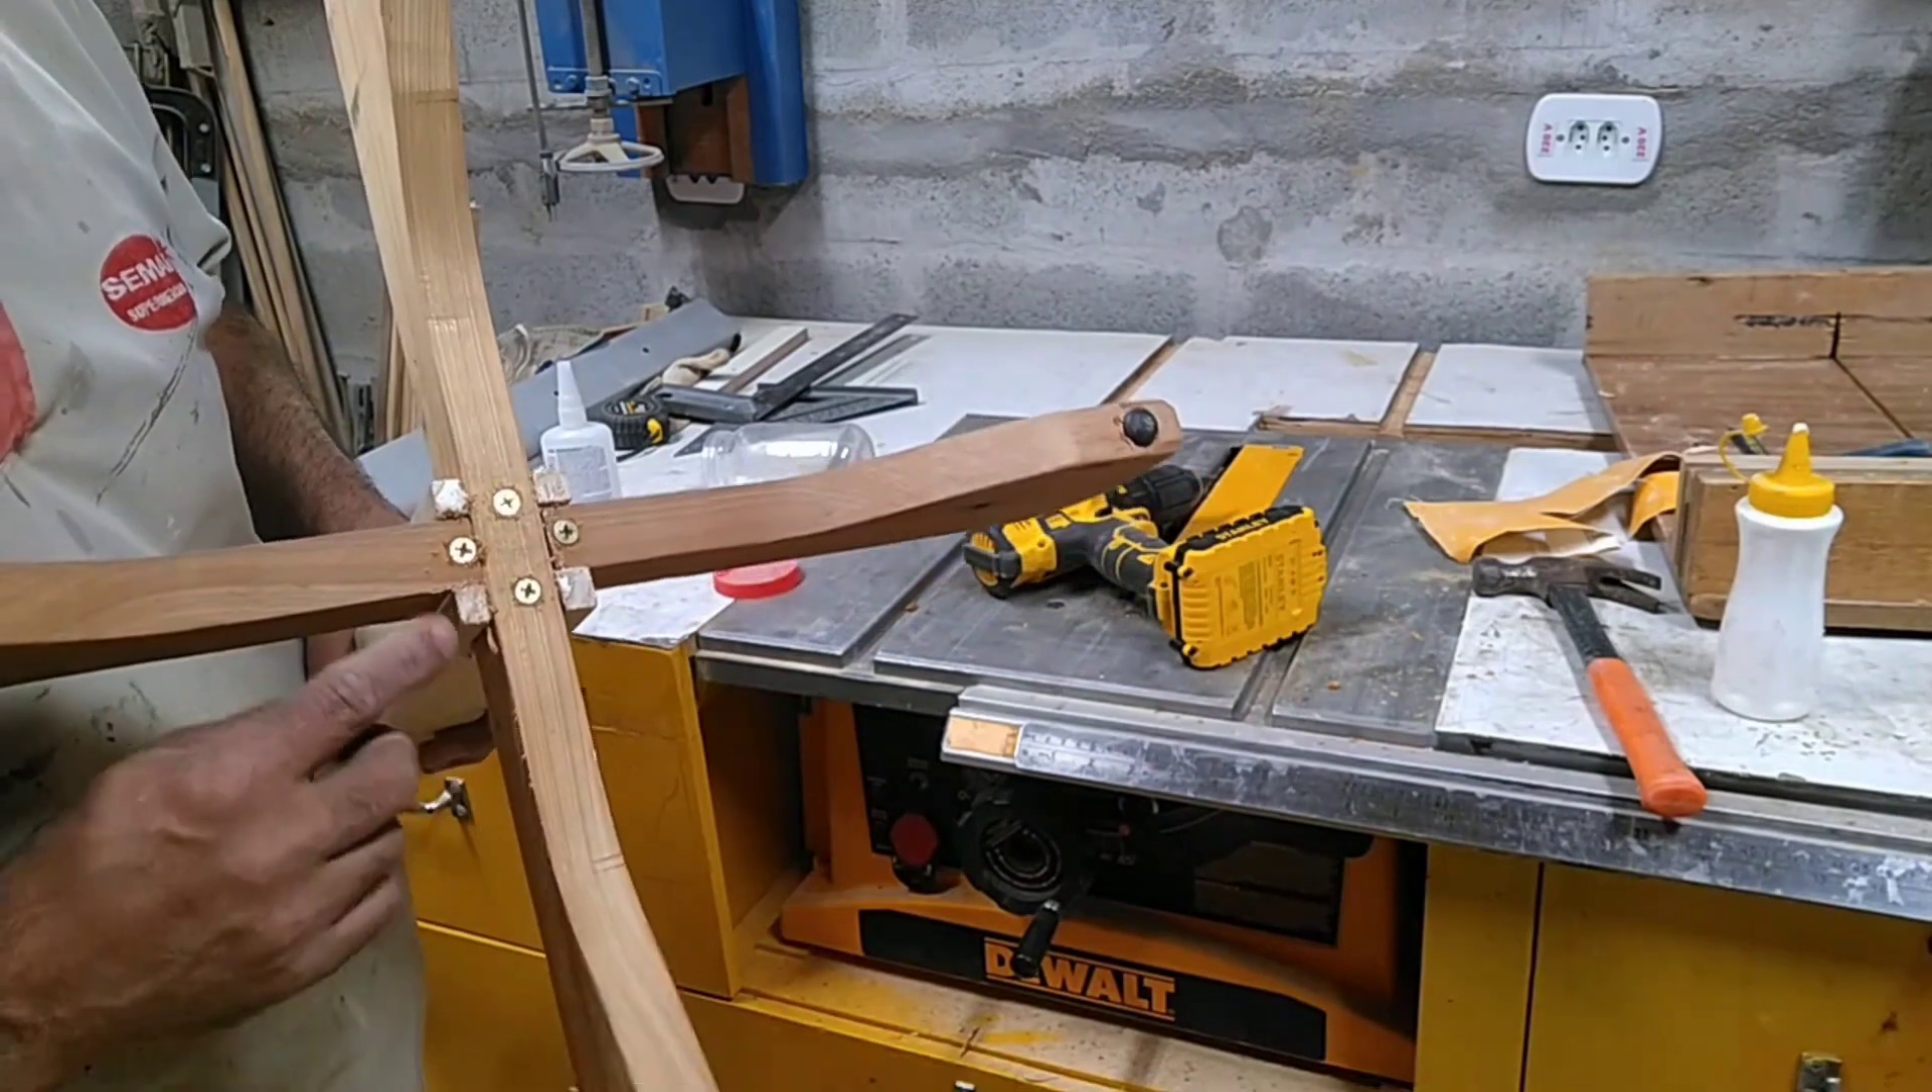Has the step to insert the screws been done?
Yes.